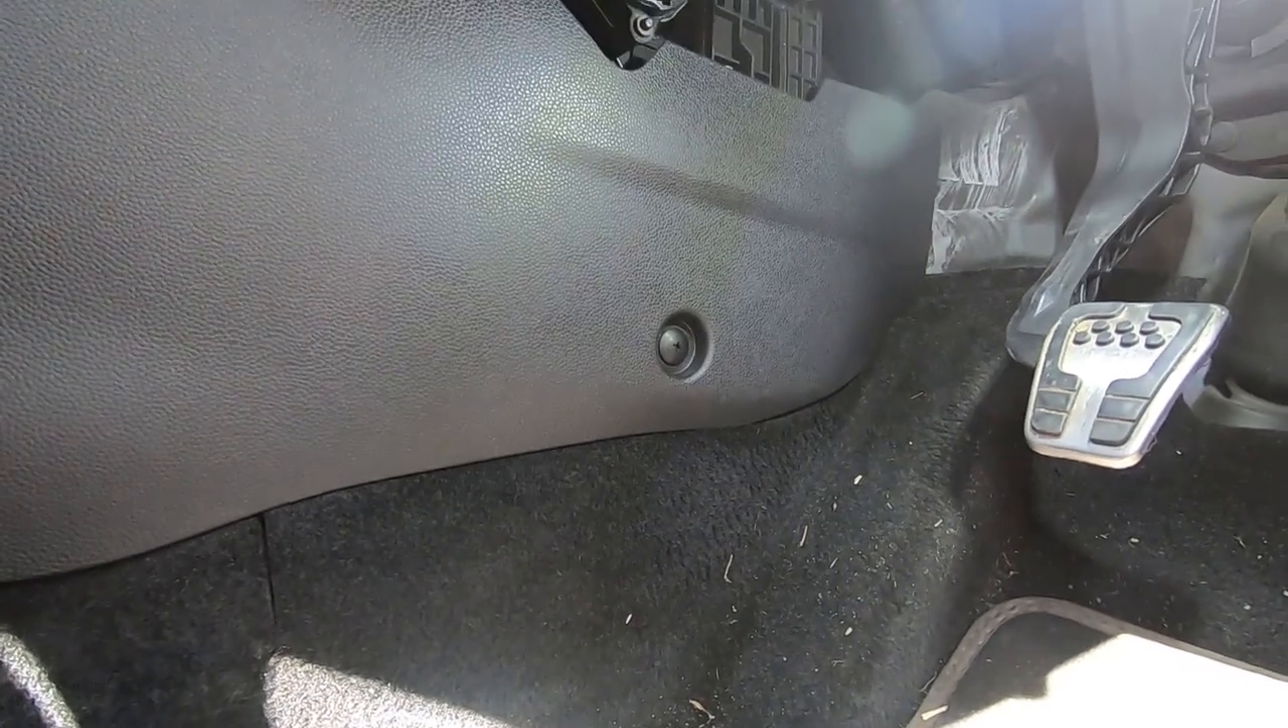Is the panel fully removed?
No.